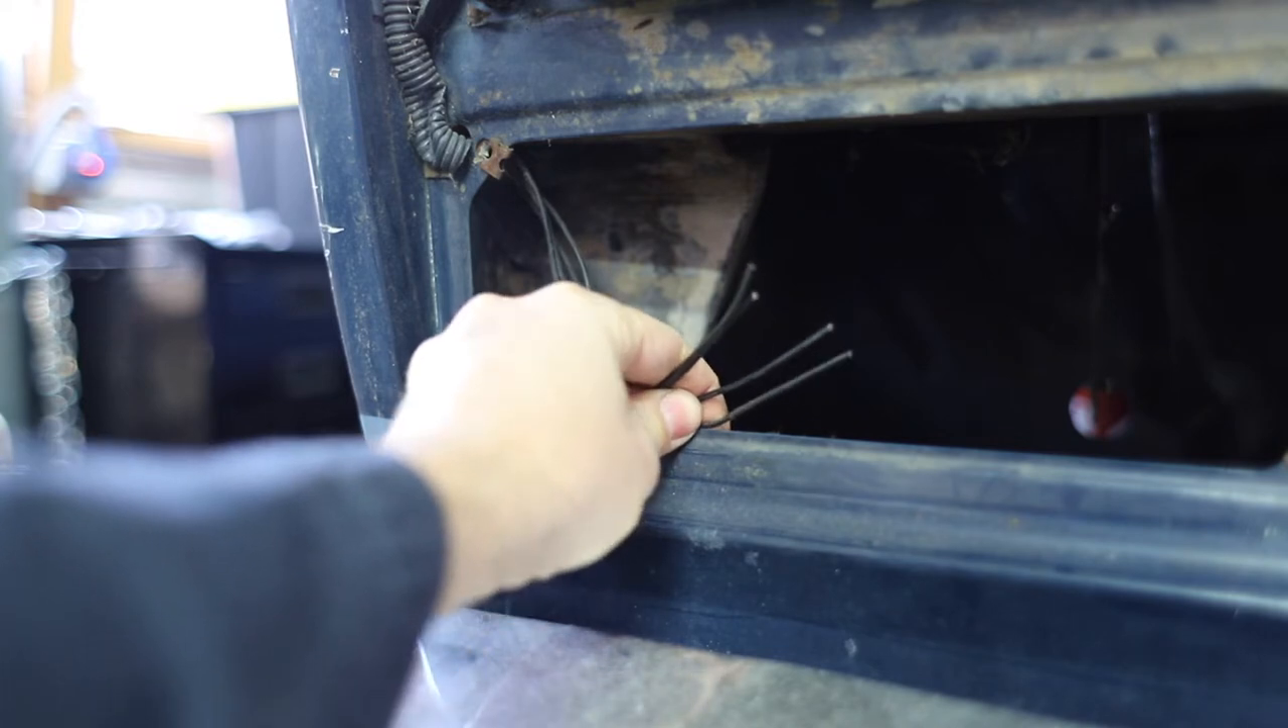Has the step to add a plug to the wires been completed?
No.